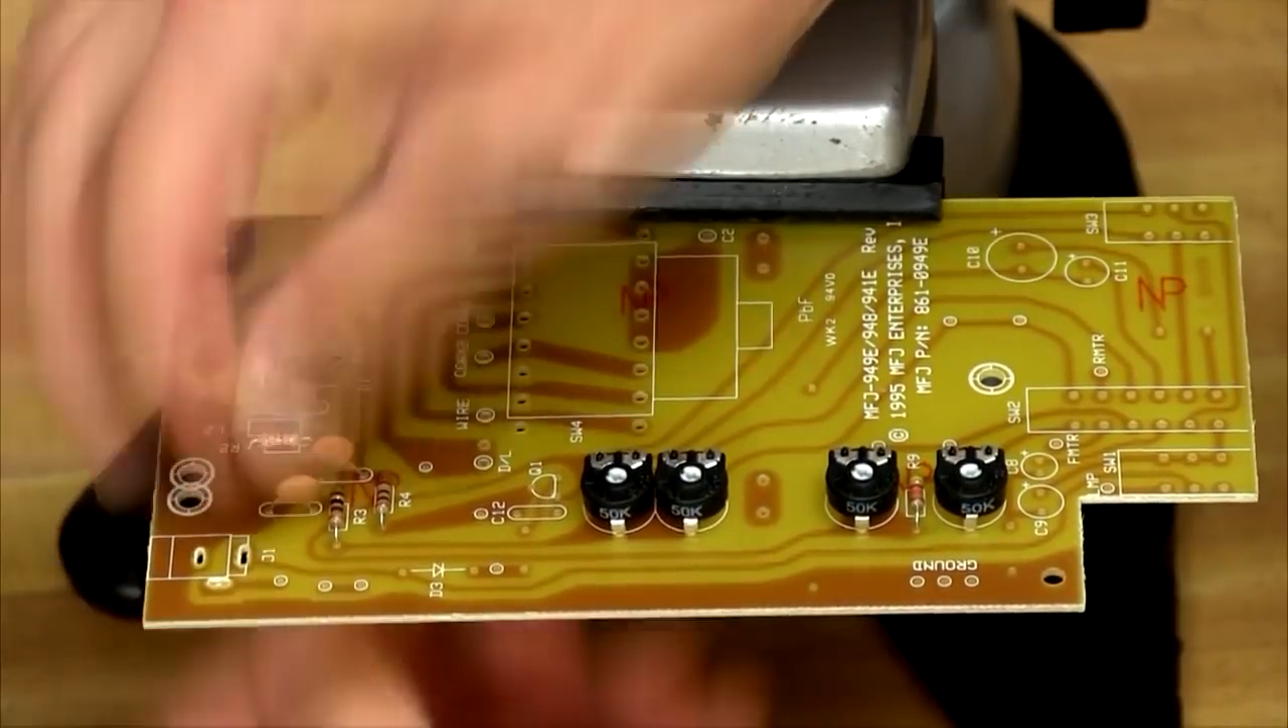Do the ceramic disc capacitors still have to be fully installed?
Yes.